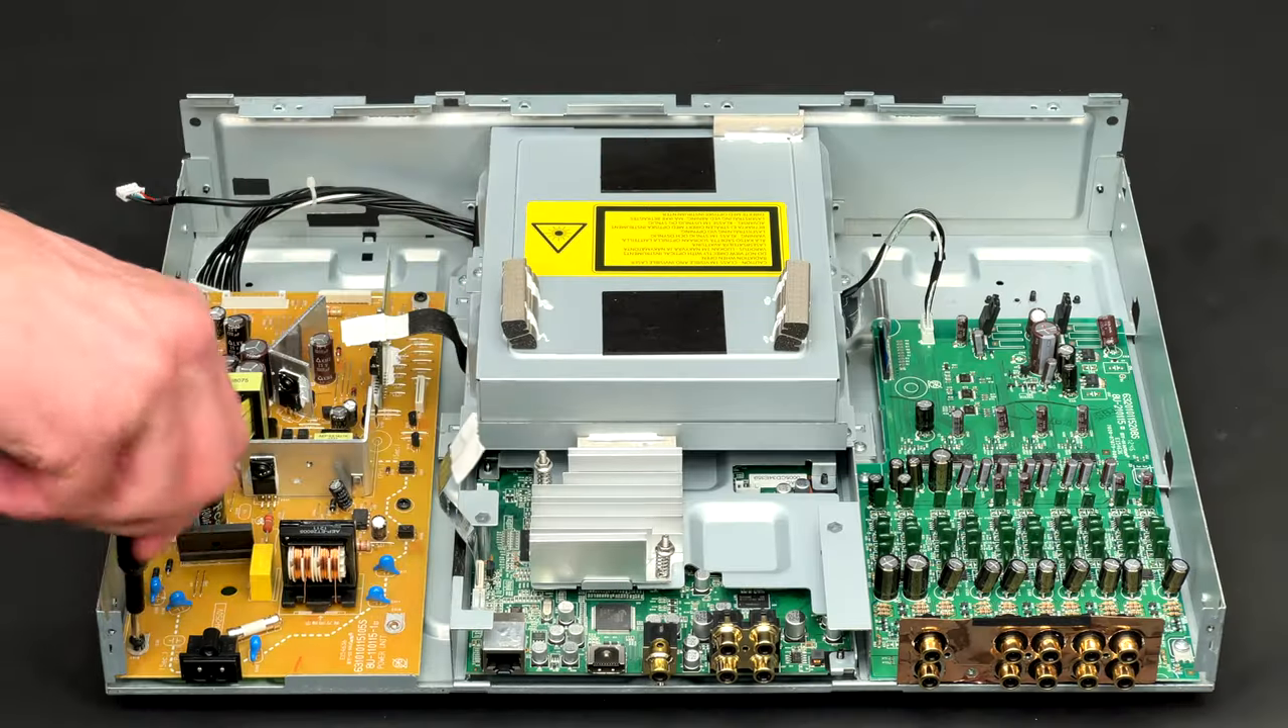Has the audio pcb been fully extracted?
No.